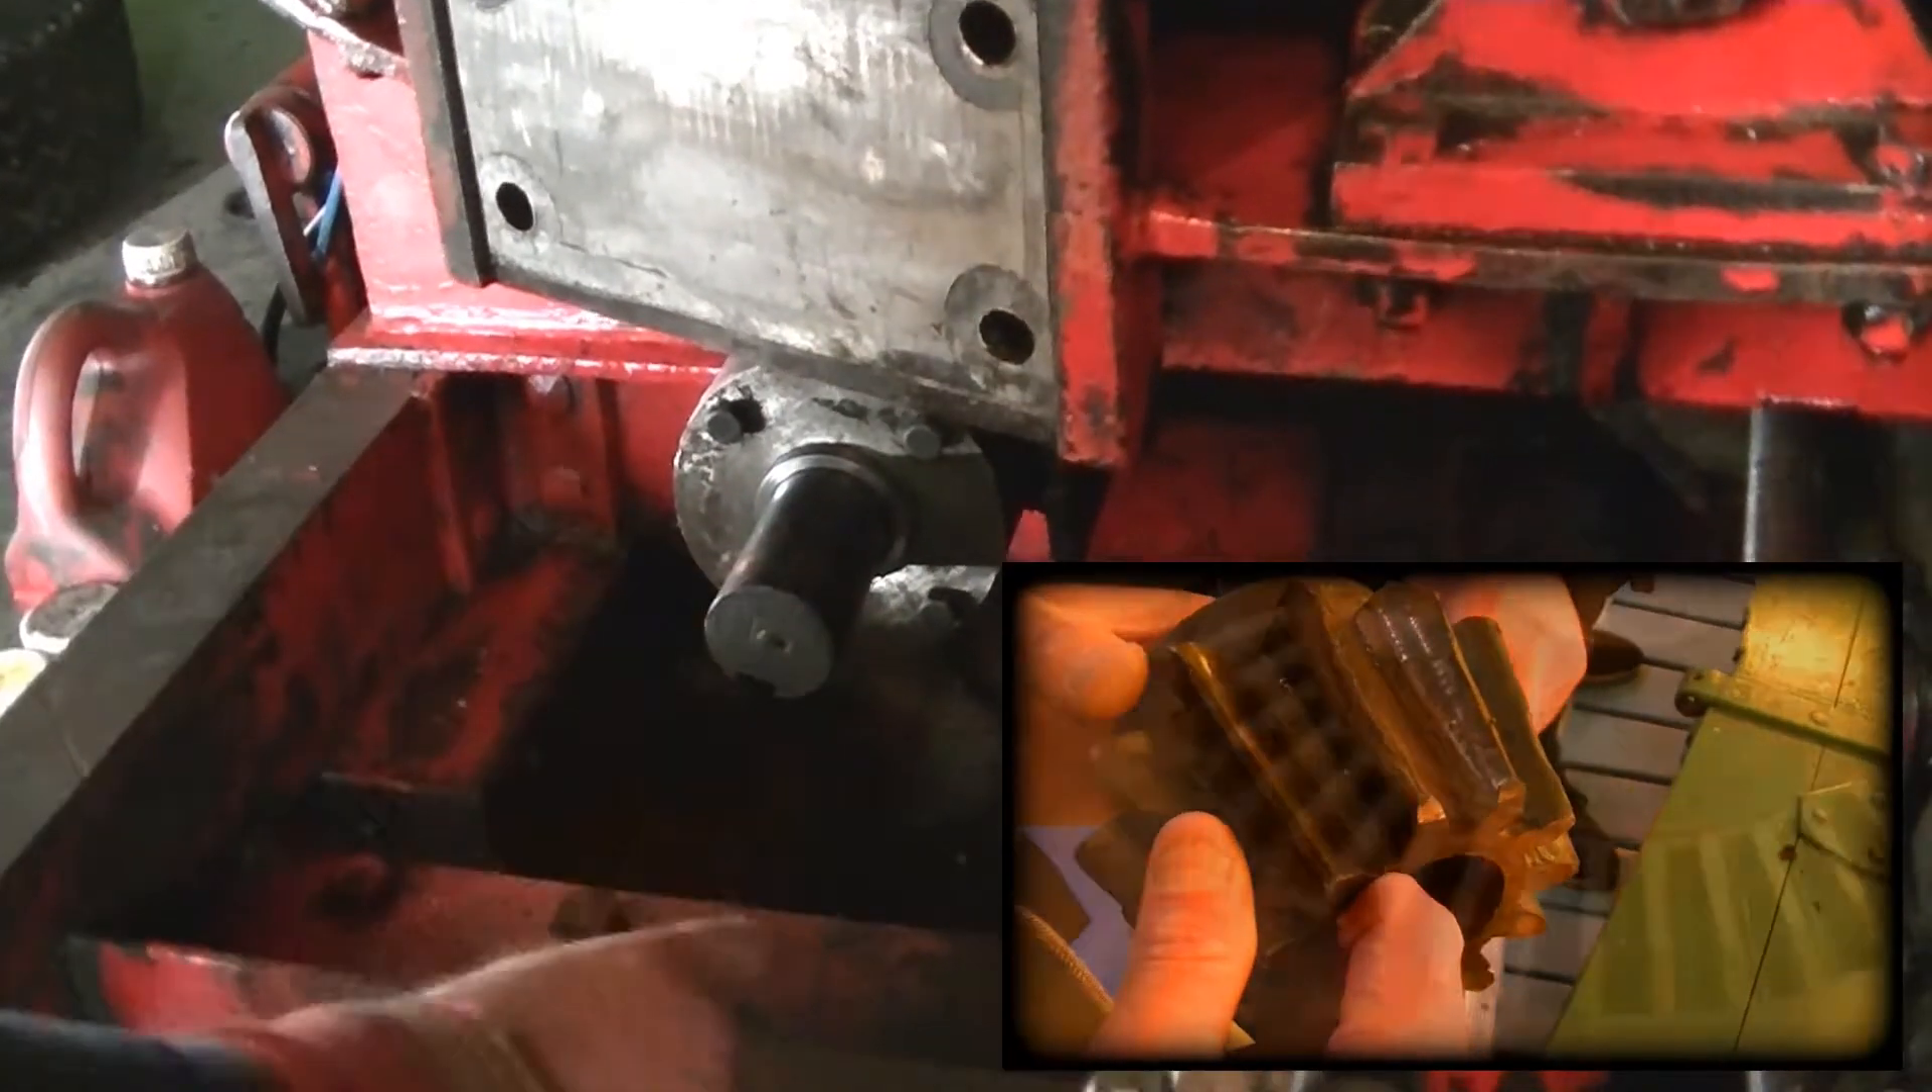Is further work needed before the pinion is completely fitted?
Yes.